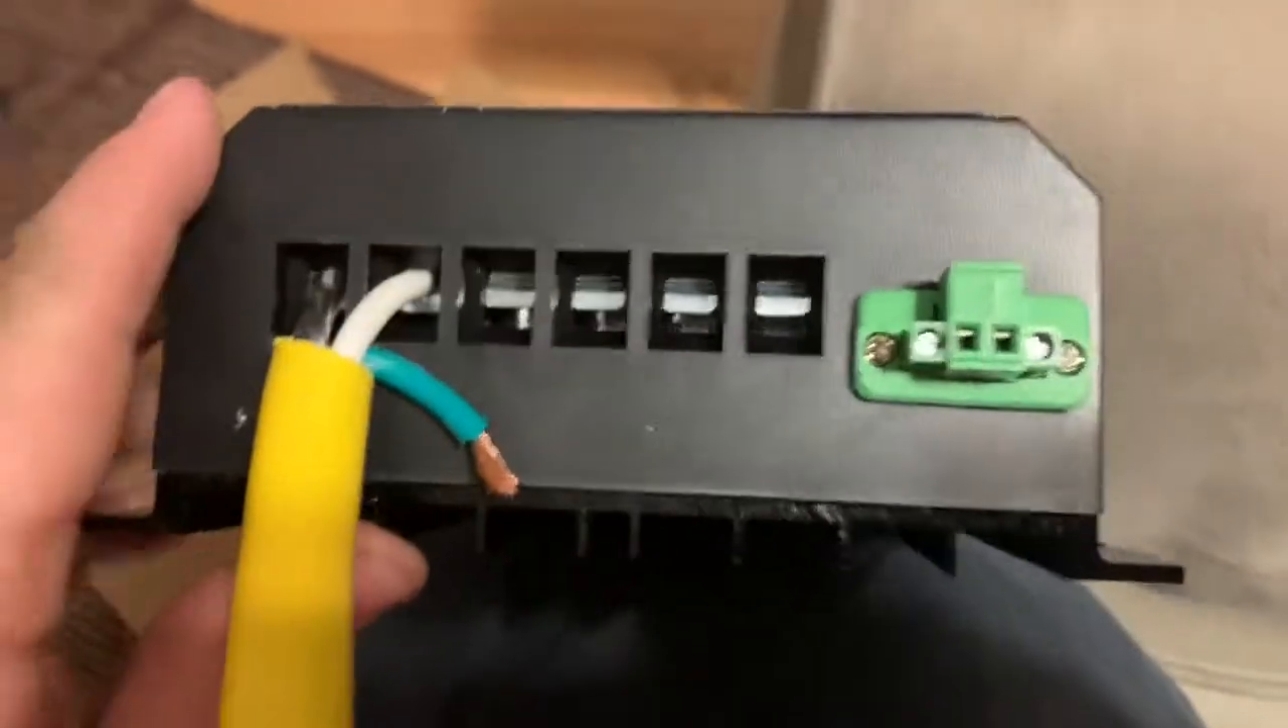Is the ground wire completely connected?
No.